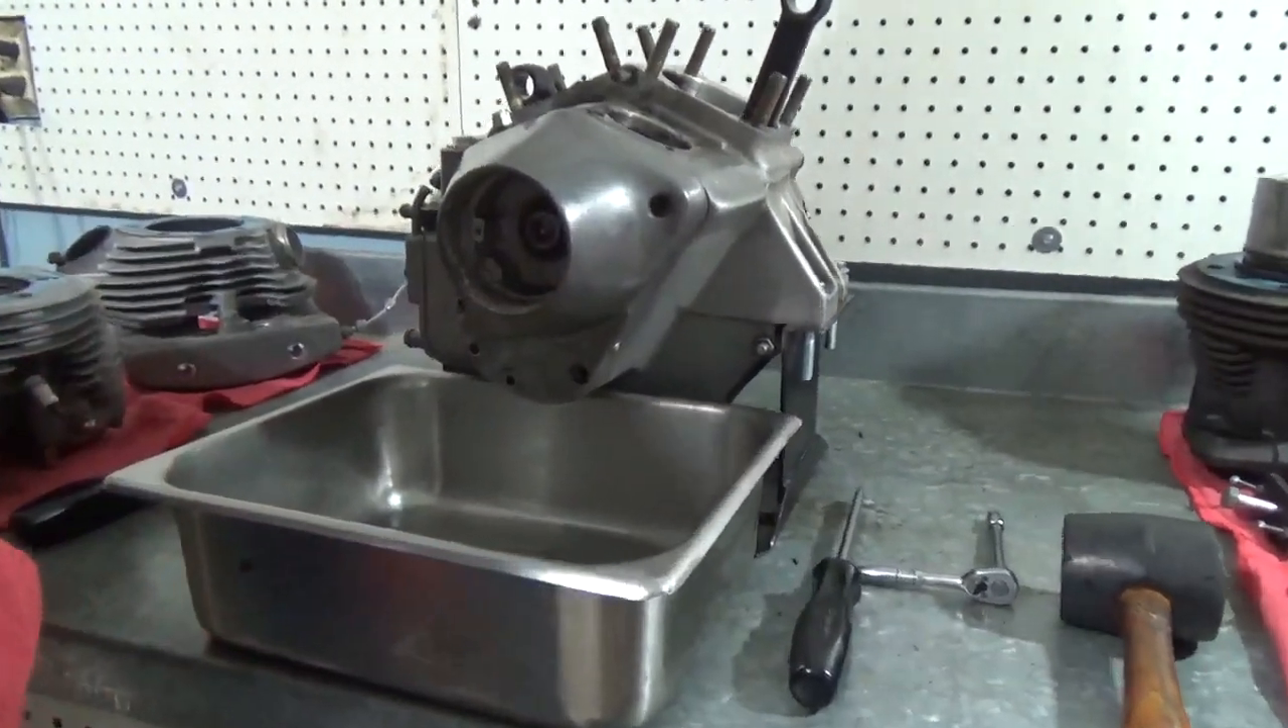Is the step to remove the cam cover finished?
No.